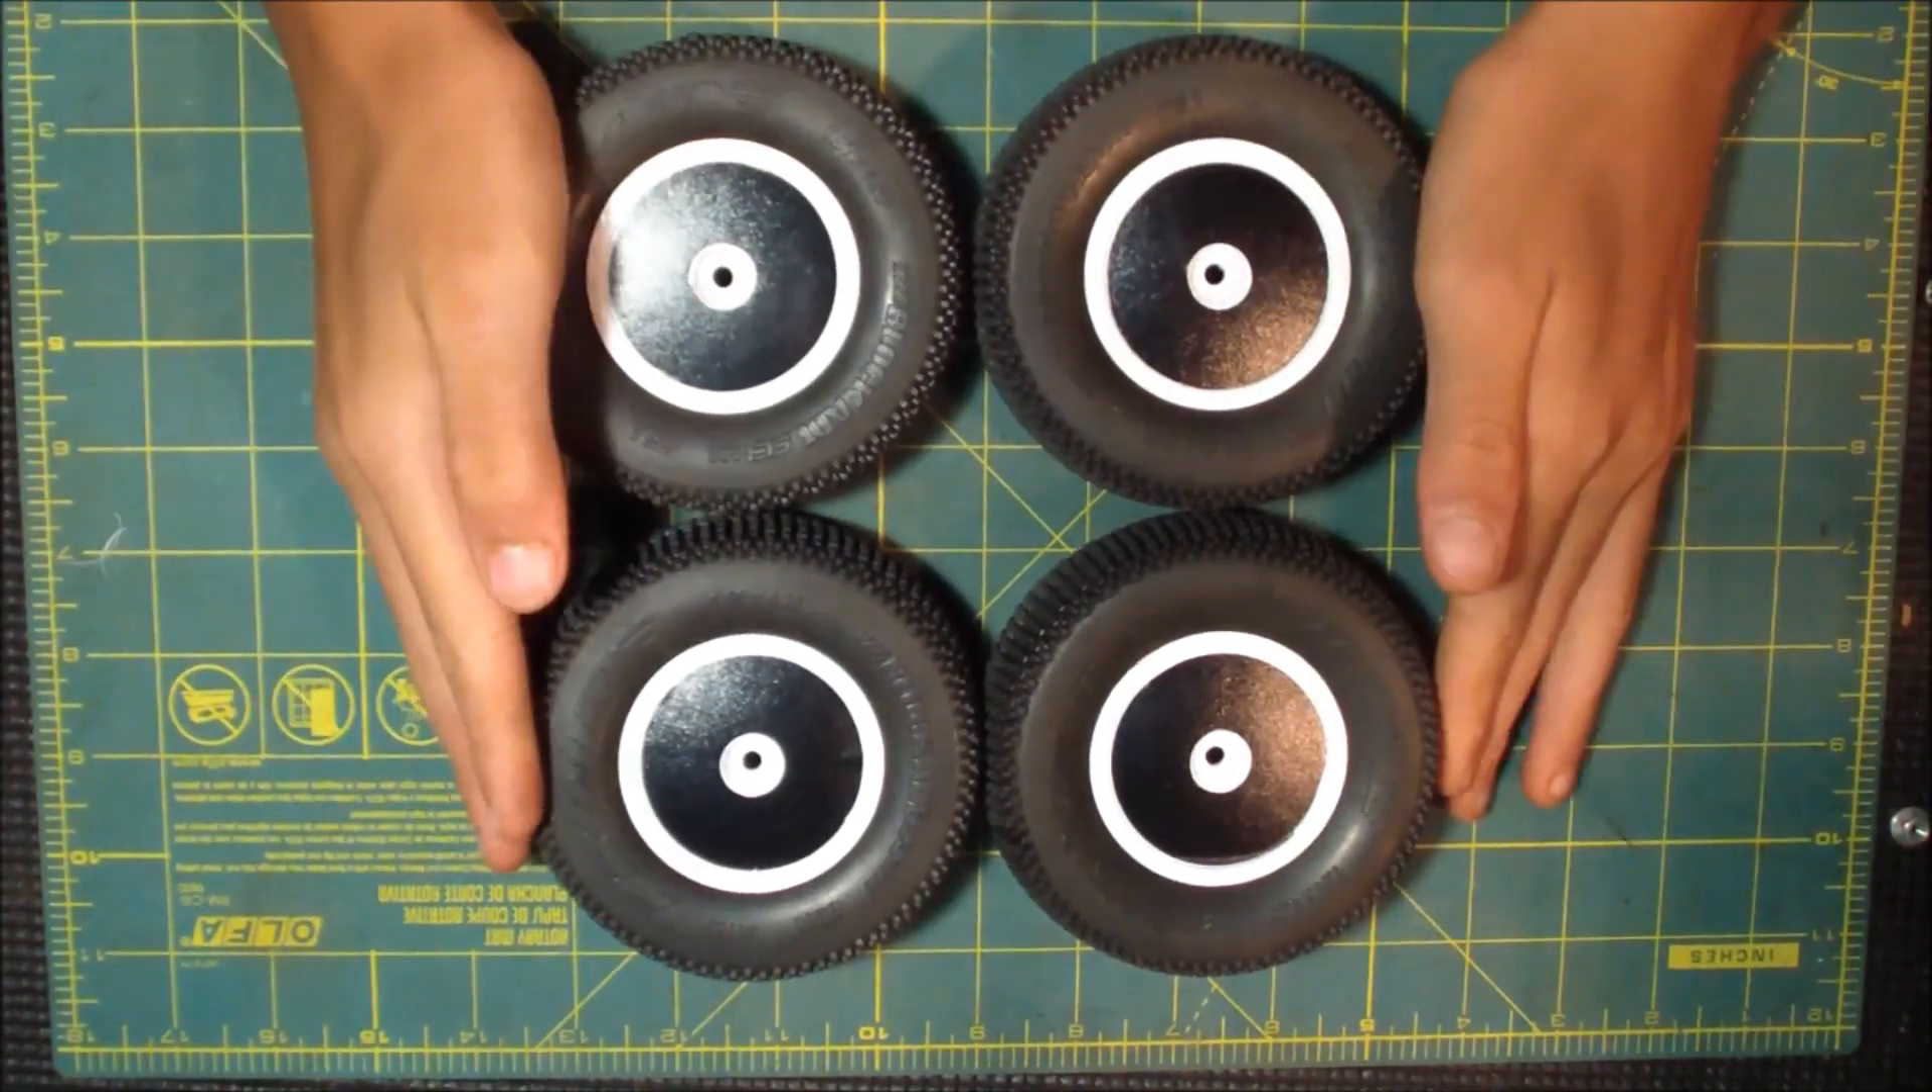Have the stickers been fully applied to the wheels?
Yes.